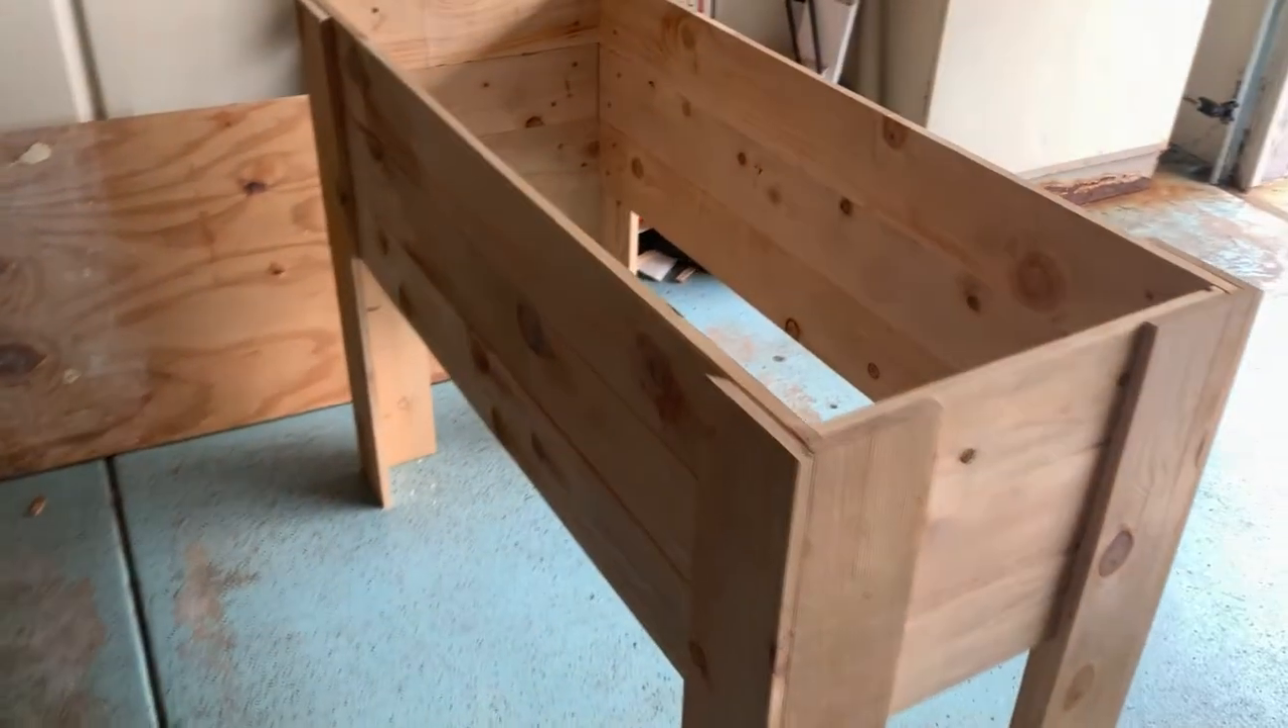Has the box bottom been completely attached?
No.